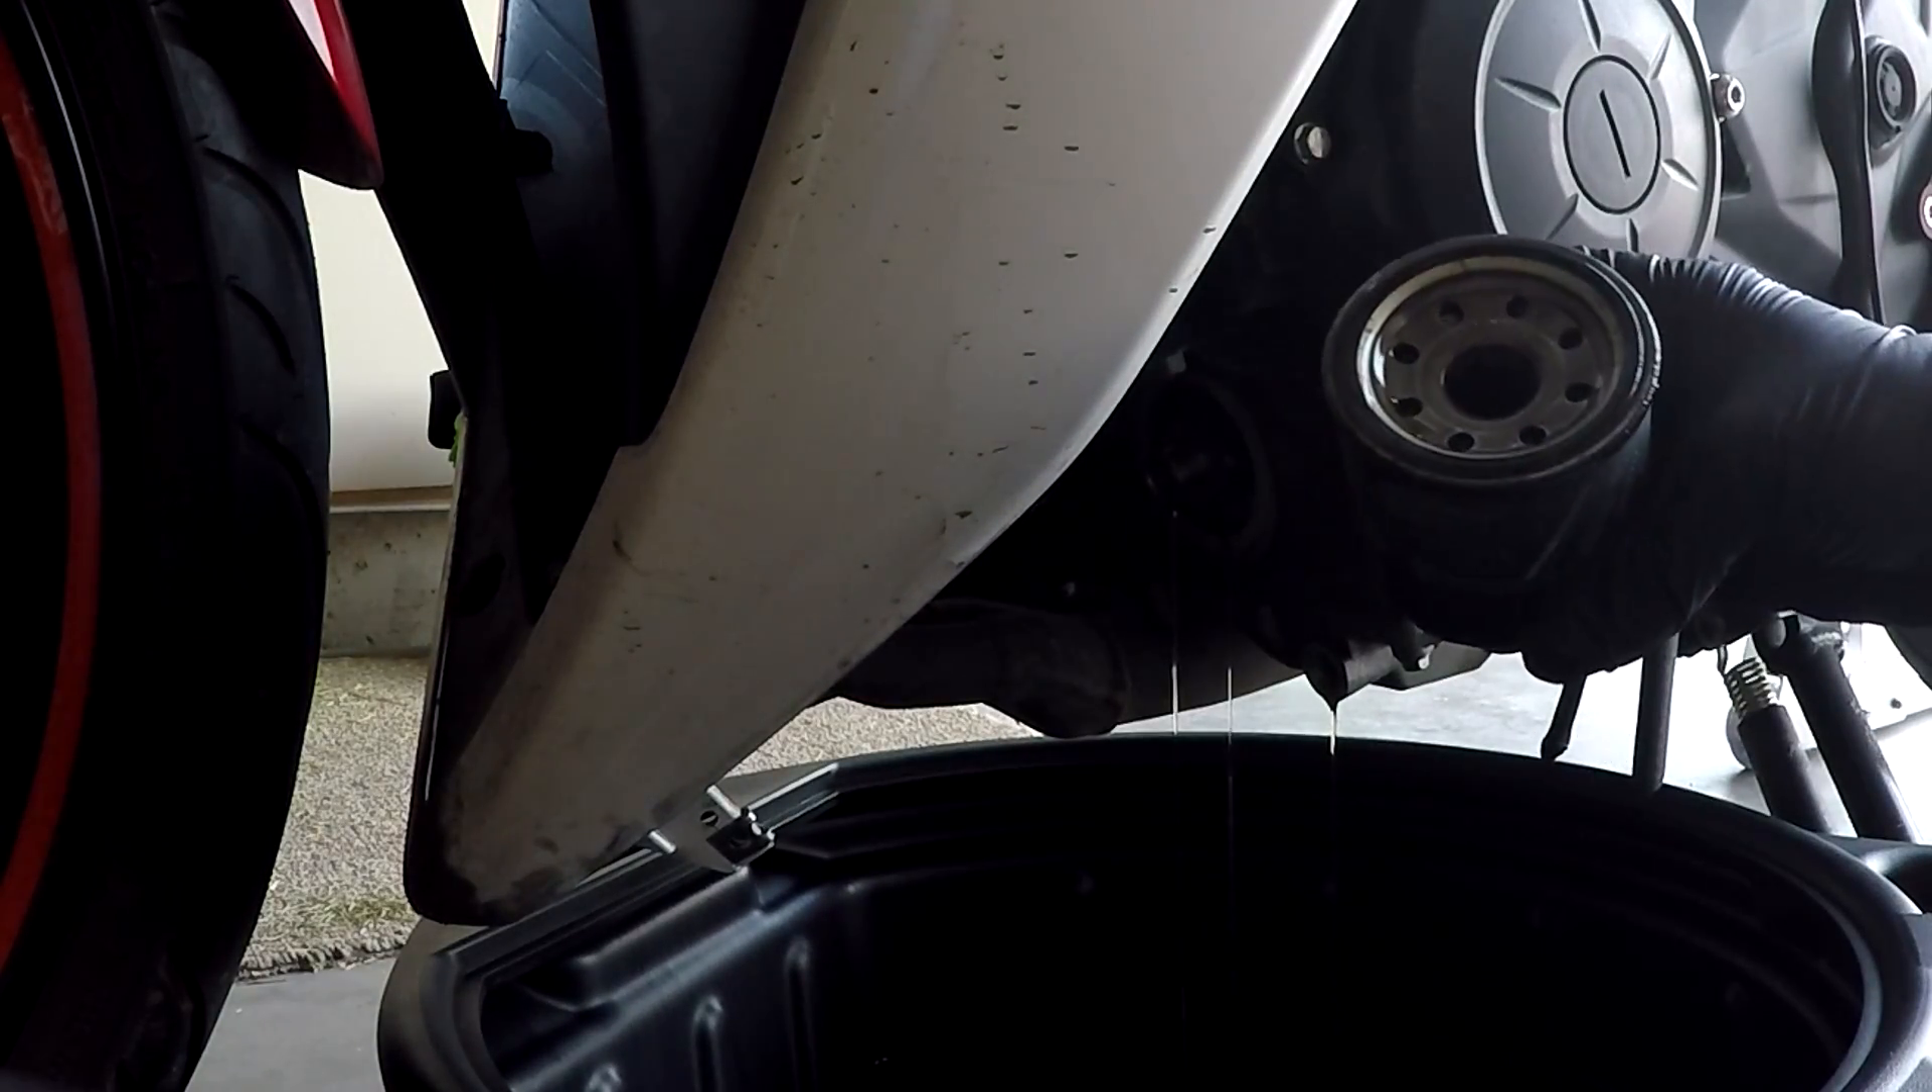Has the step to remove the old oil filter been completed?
Yes.